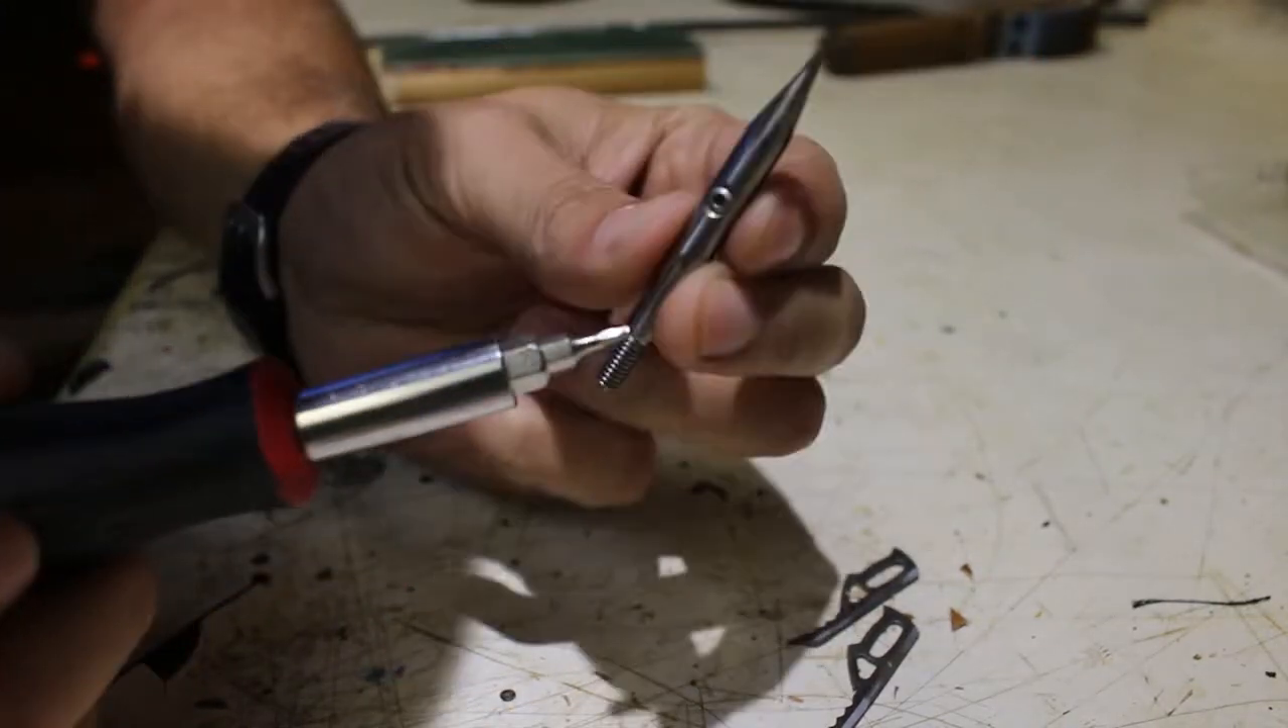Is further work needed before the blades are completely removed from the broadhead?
No.